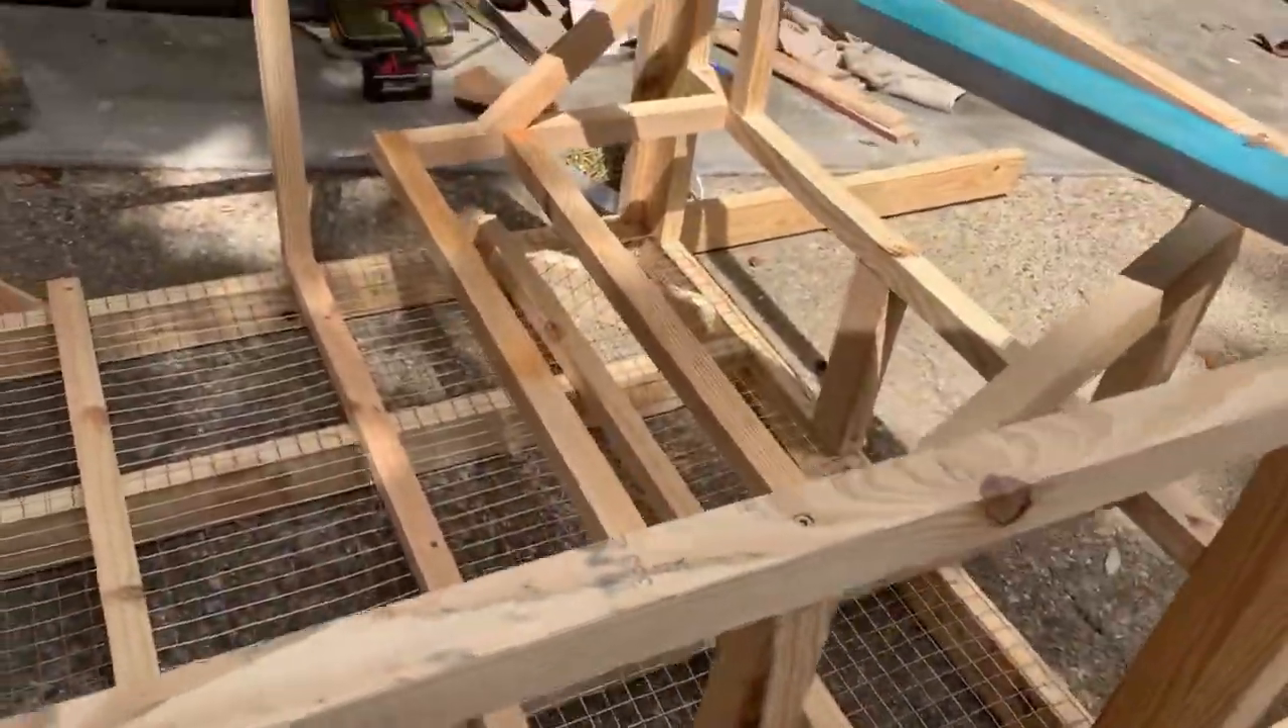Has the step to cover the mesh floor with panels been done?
No.